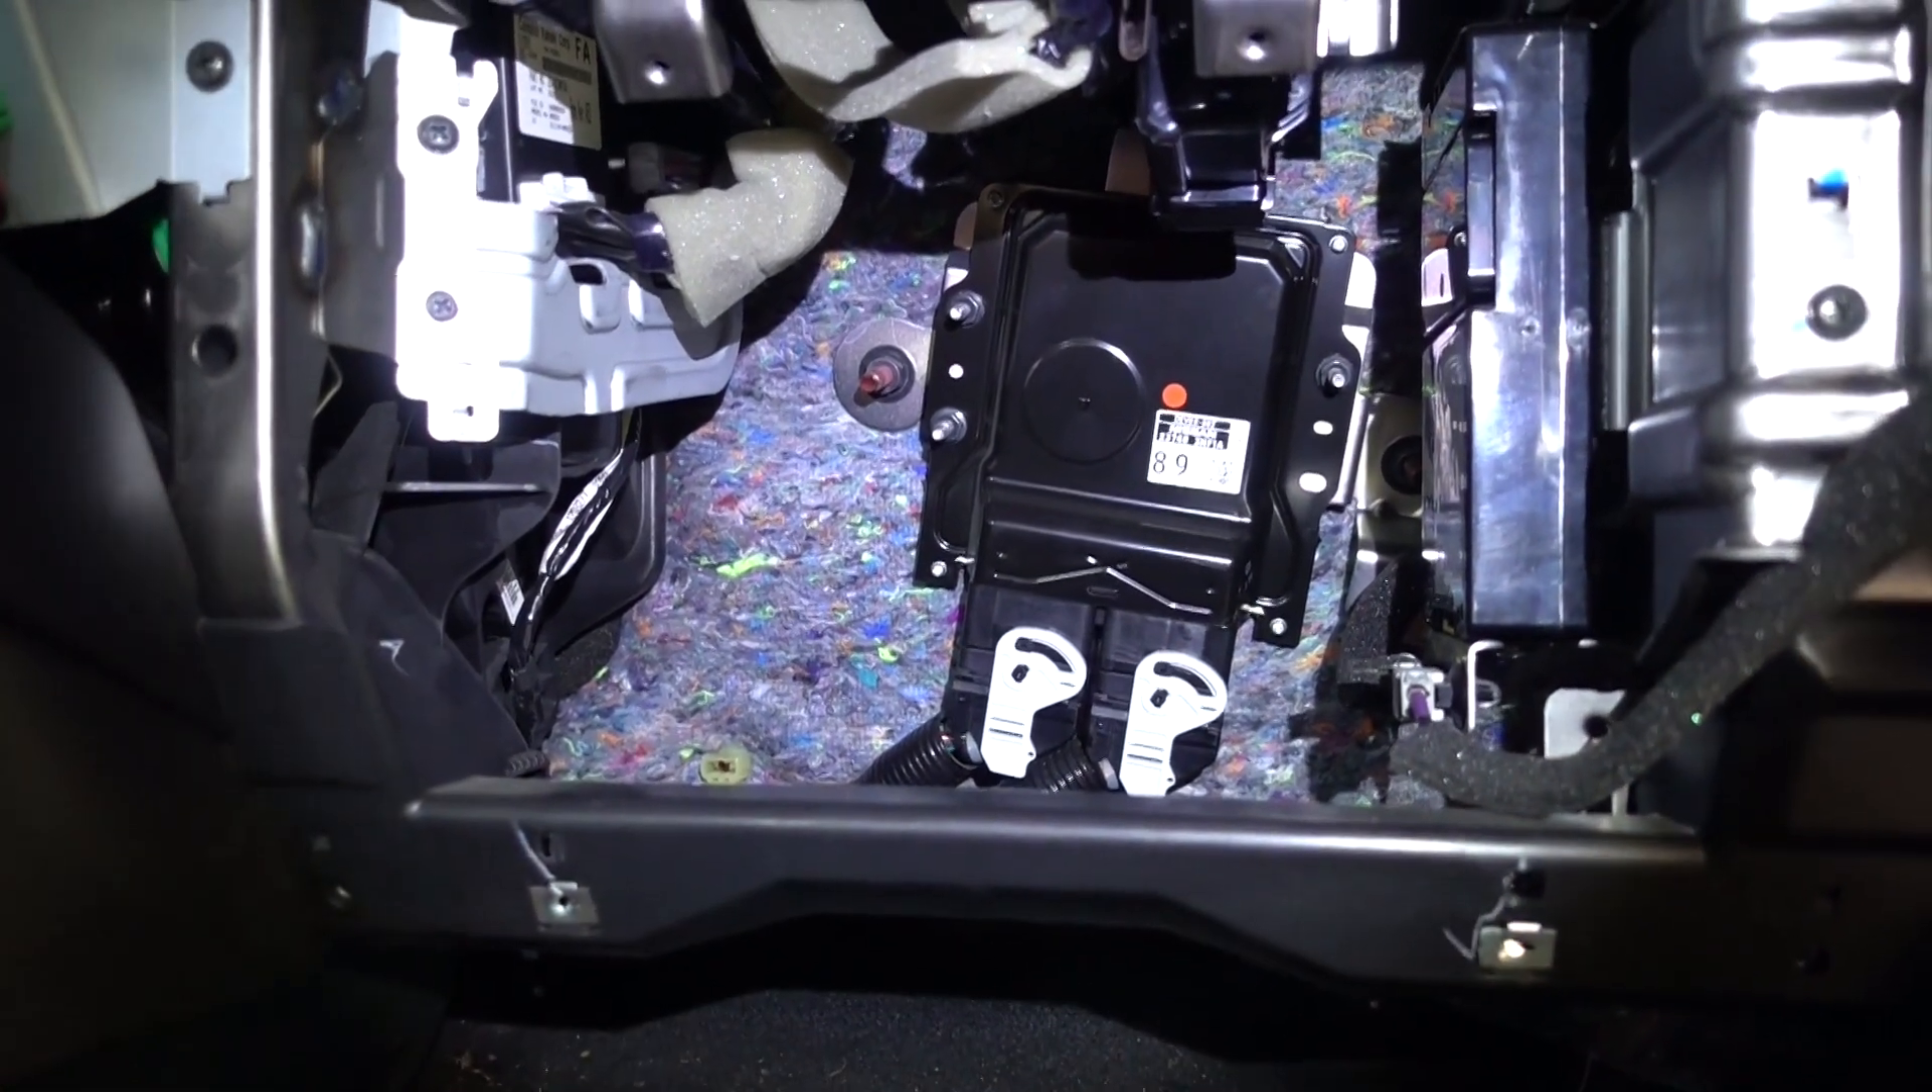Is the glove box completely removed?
Yes.